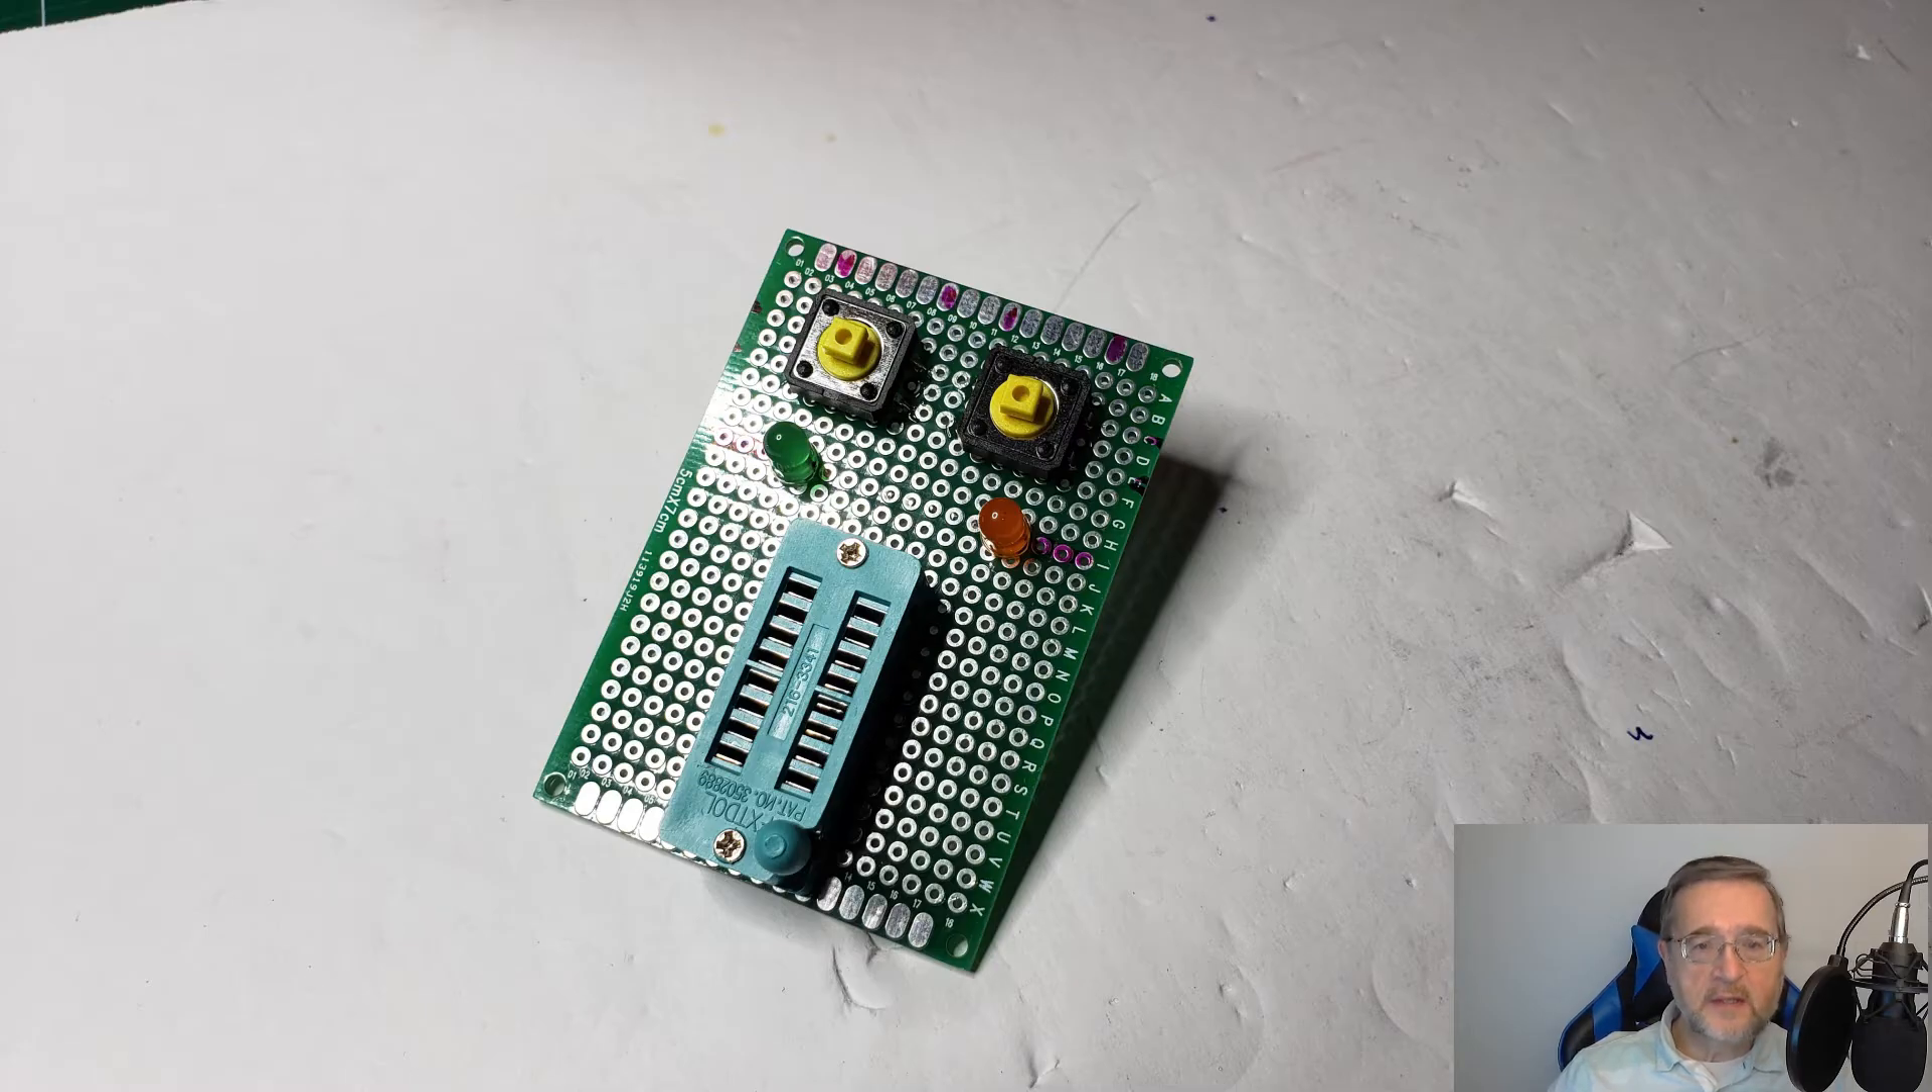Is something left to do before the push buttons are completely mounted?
No.